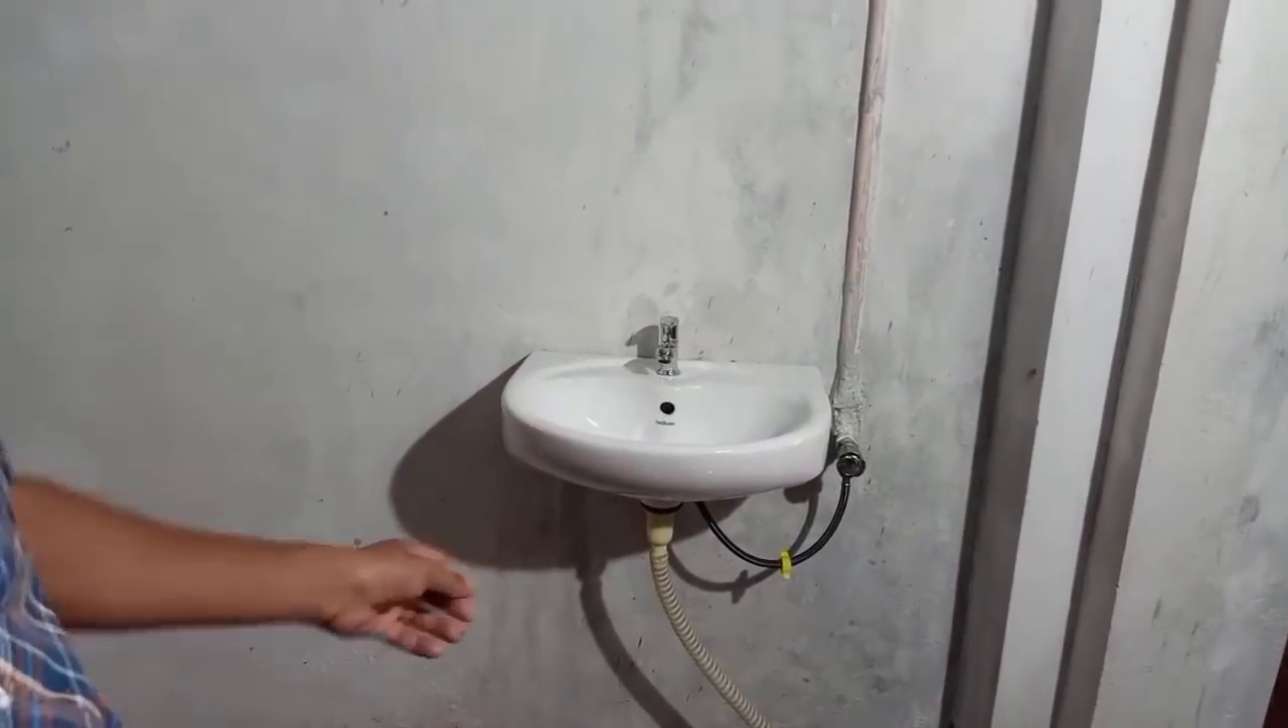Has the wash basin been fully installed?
Yes.